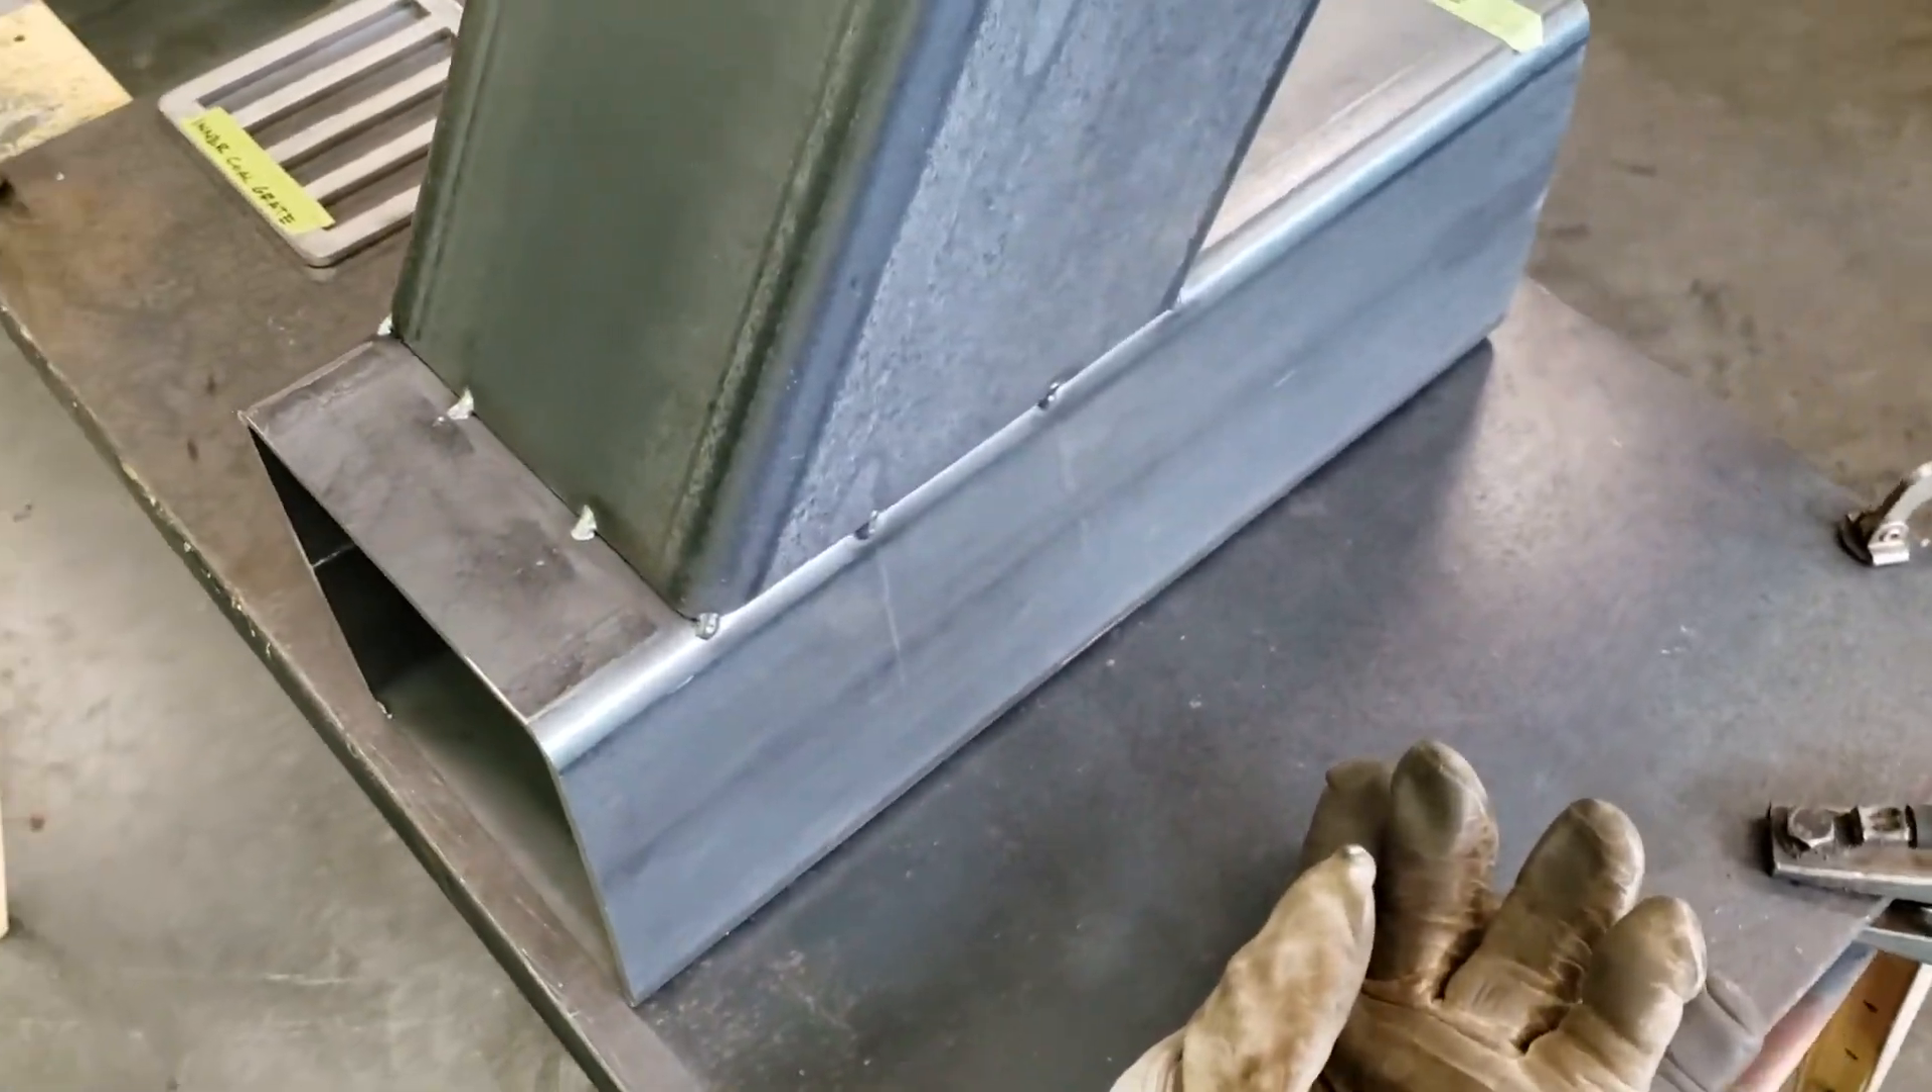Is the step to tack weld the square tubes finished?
Yes.